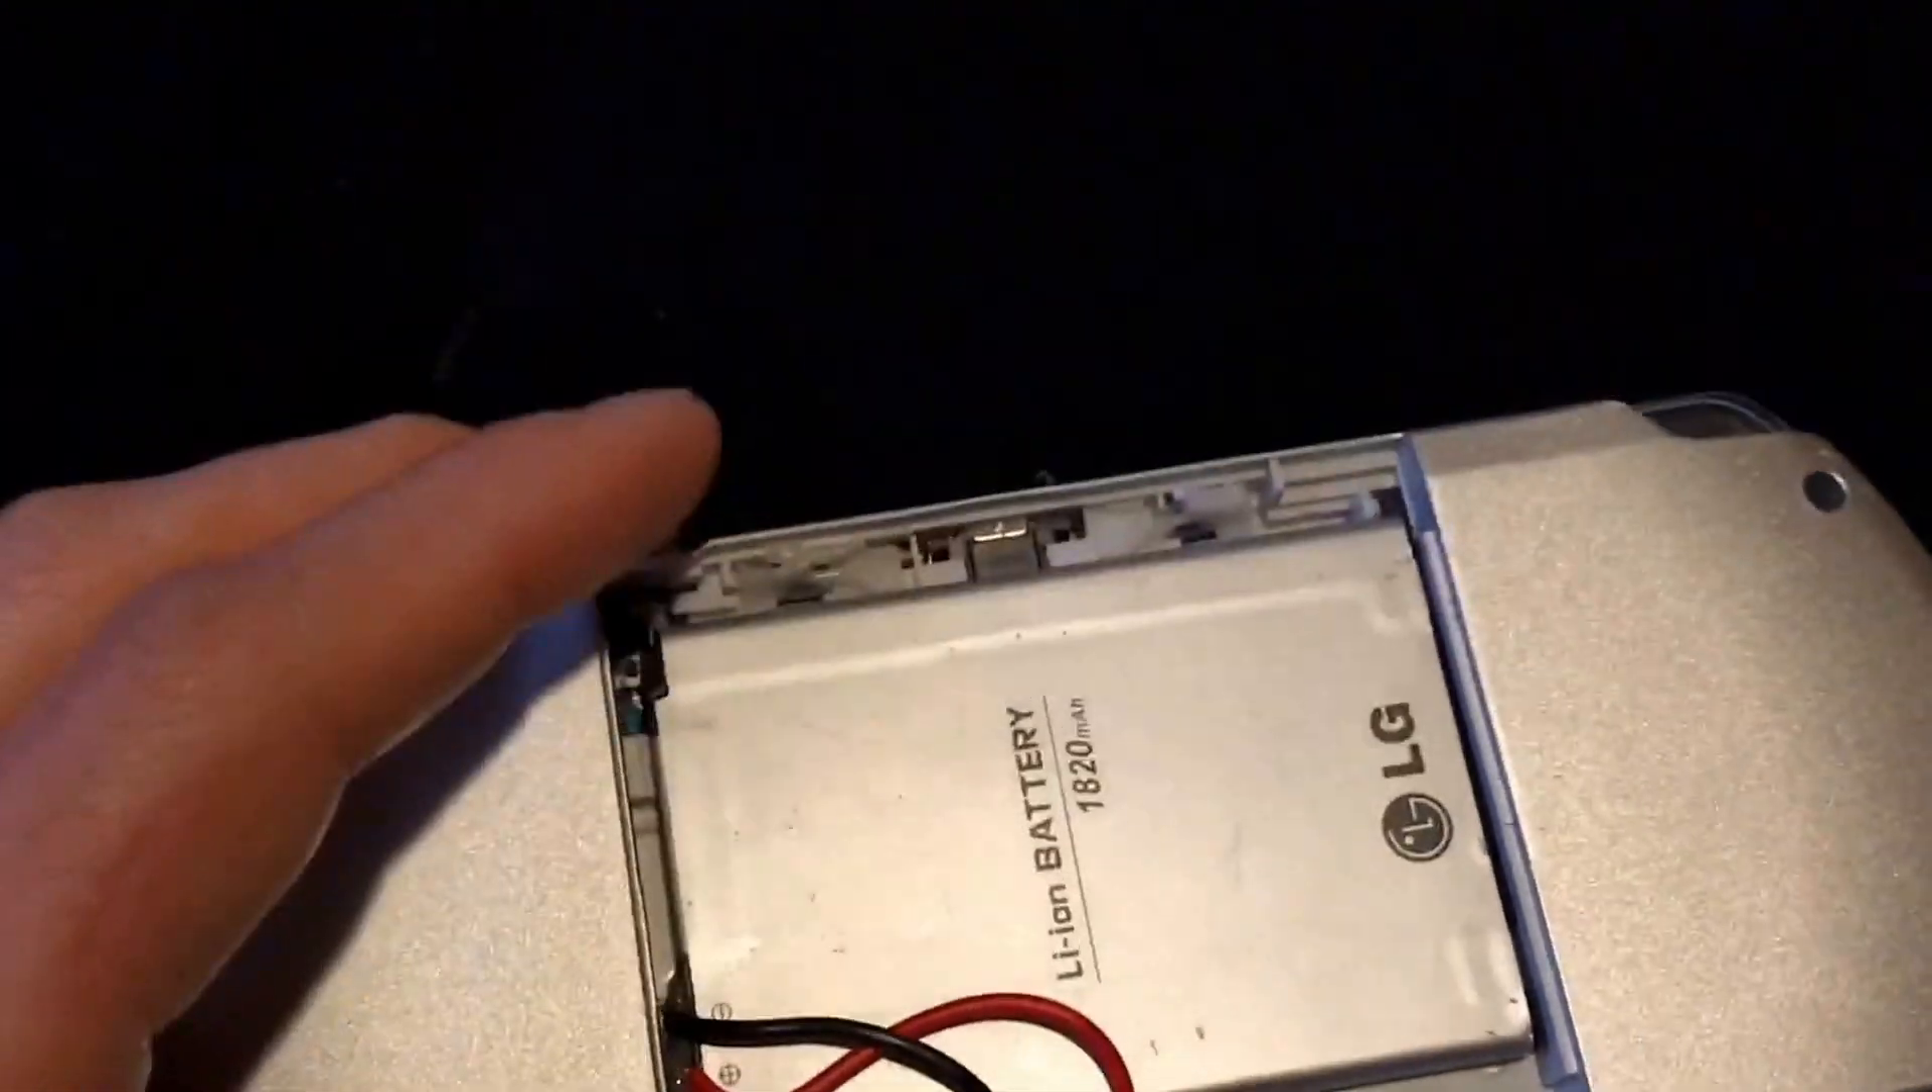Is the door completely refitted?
No.